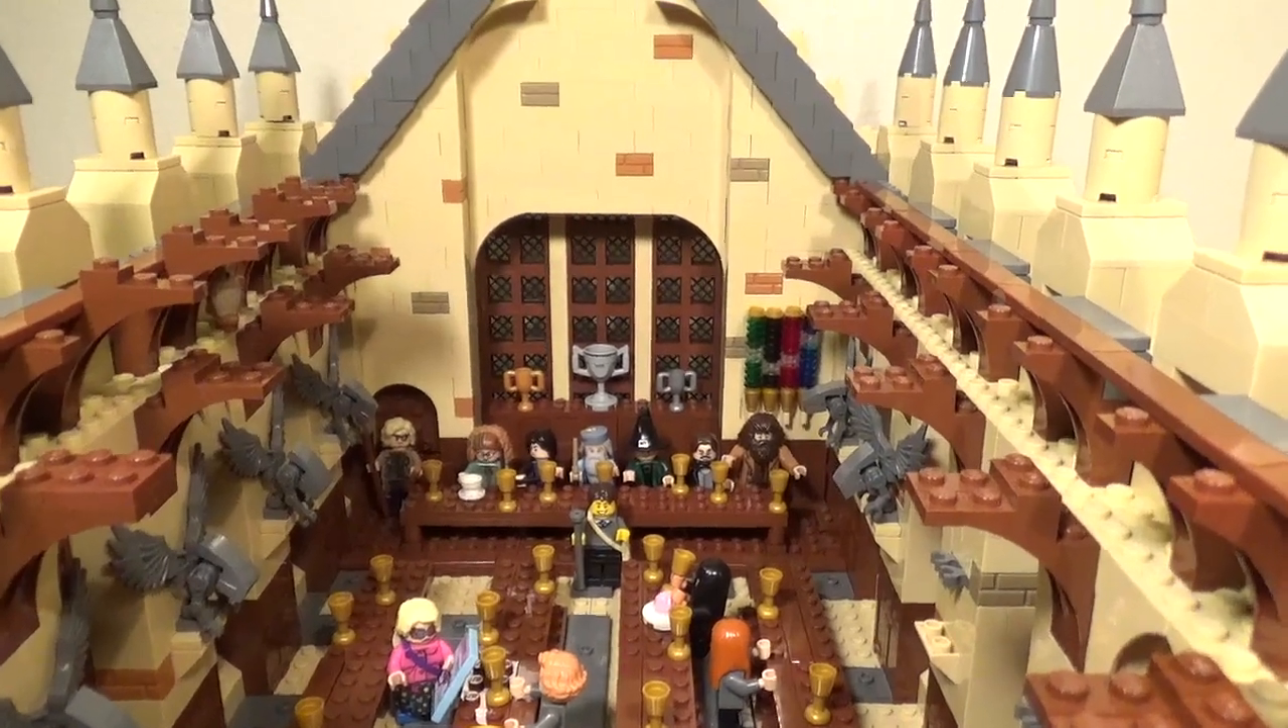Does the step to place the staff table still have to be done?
No.